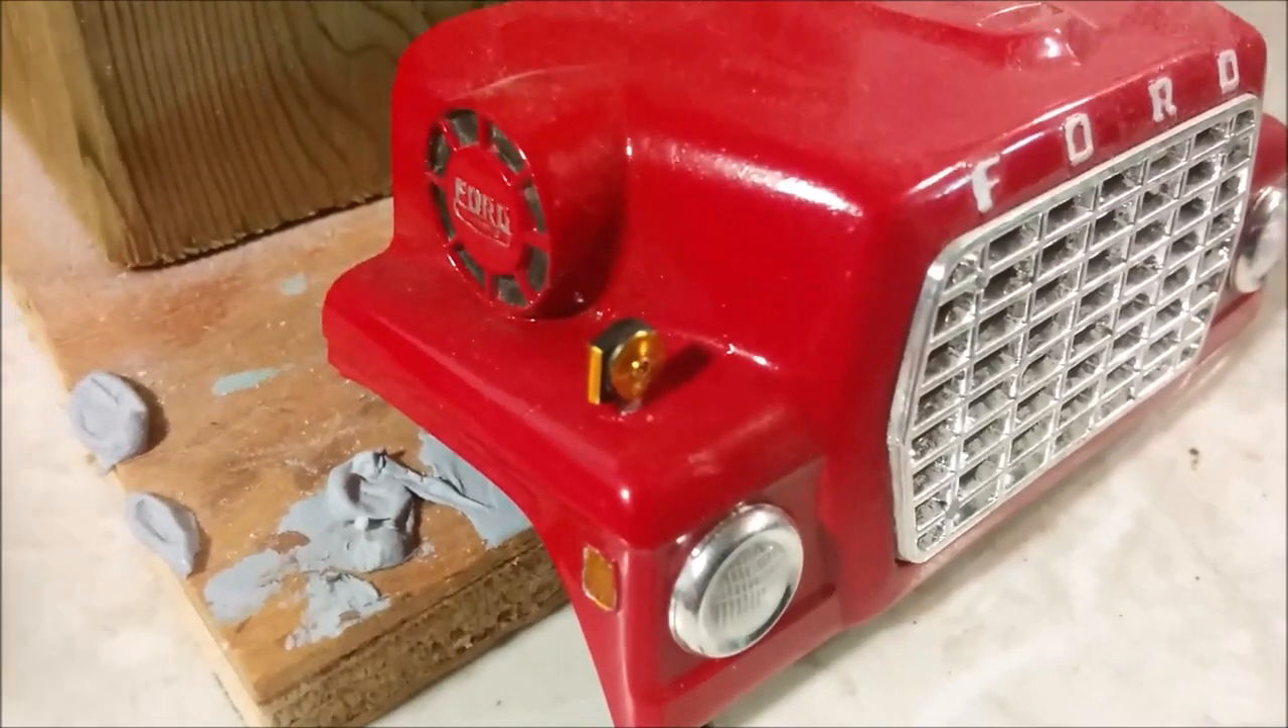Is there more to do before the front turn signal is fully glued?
No.